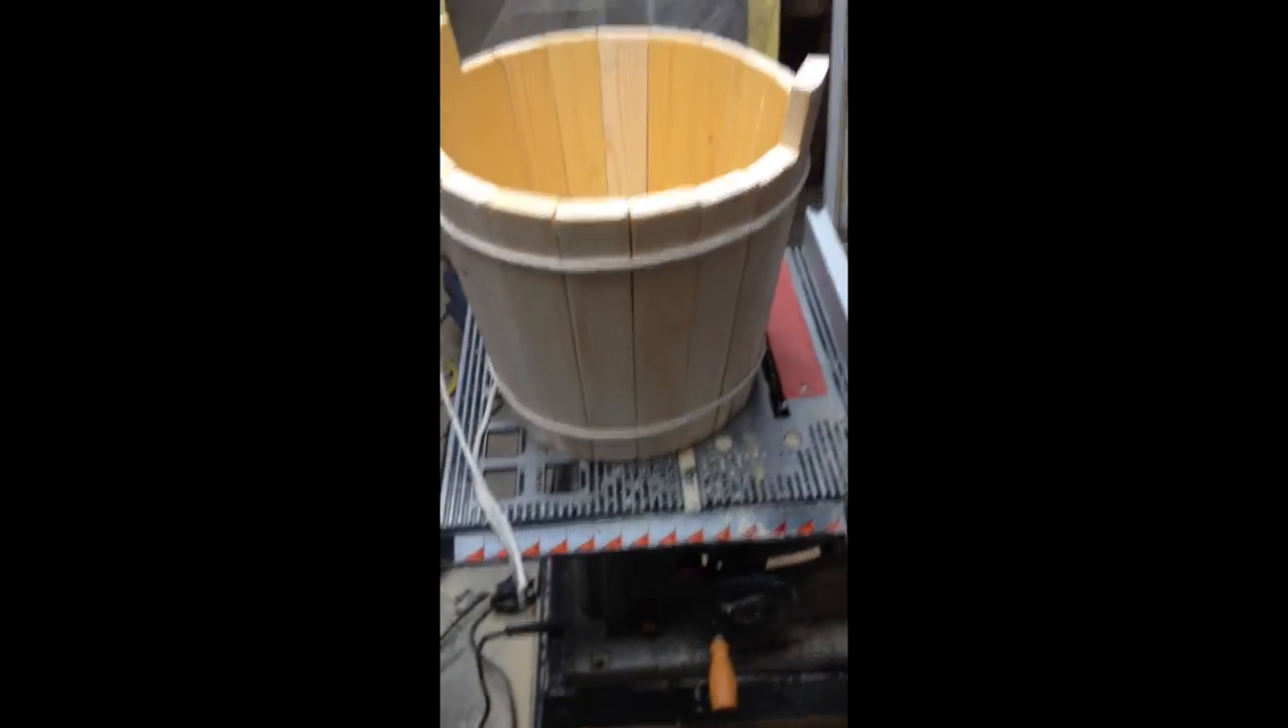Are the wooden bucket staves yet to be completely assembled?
No.